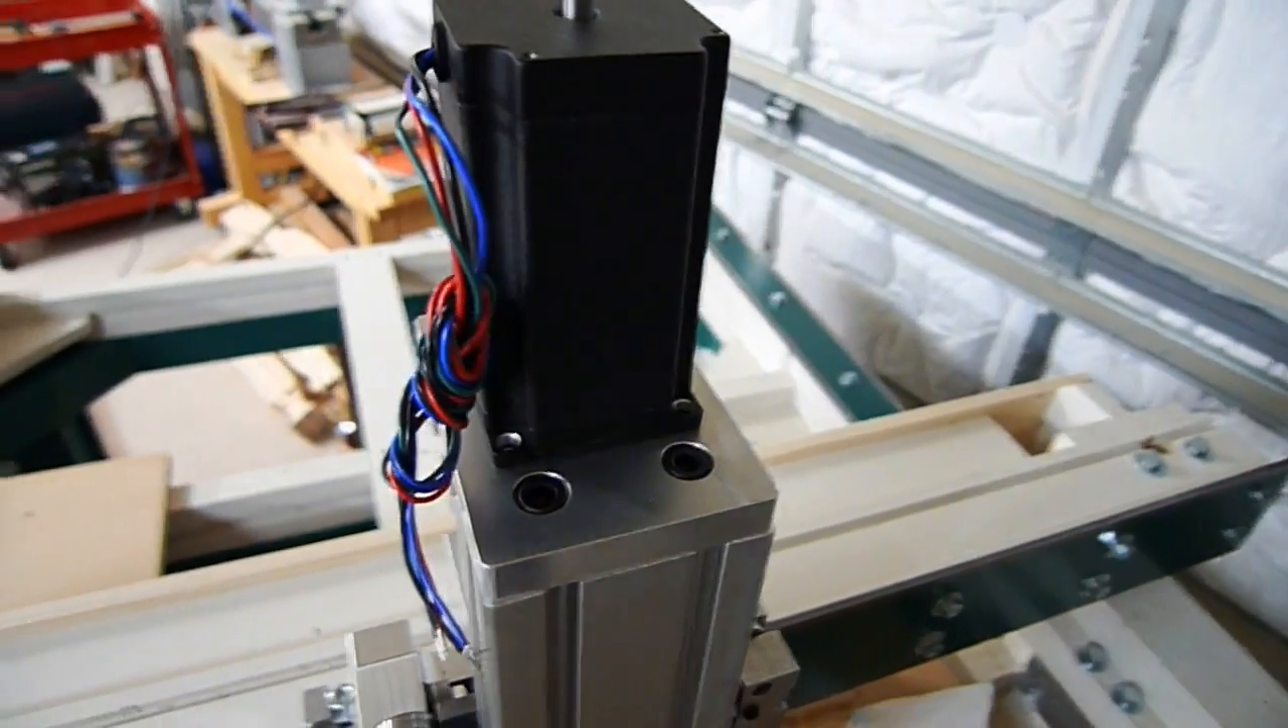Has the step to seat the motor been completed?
Yes.